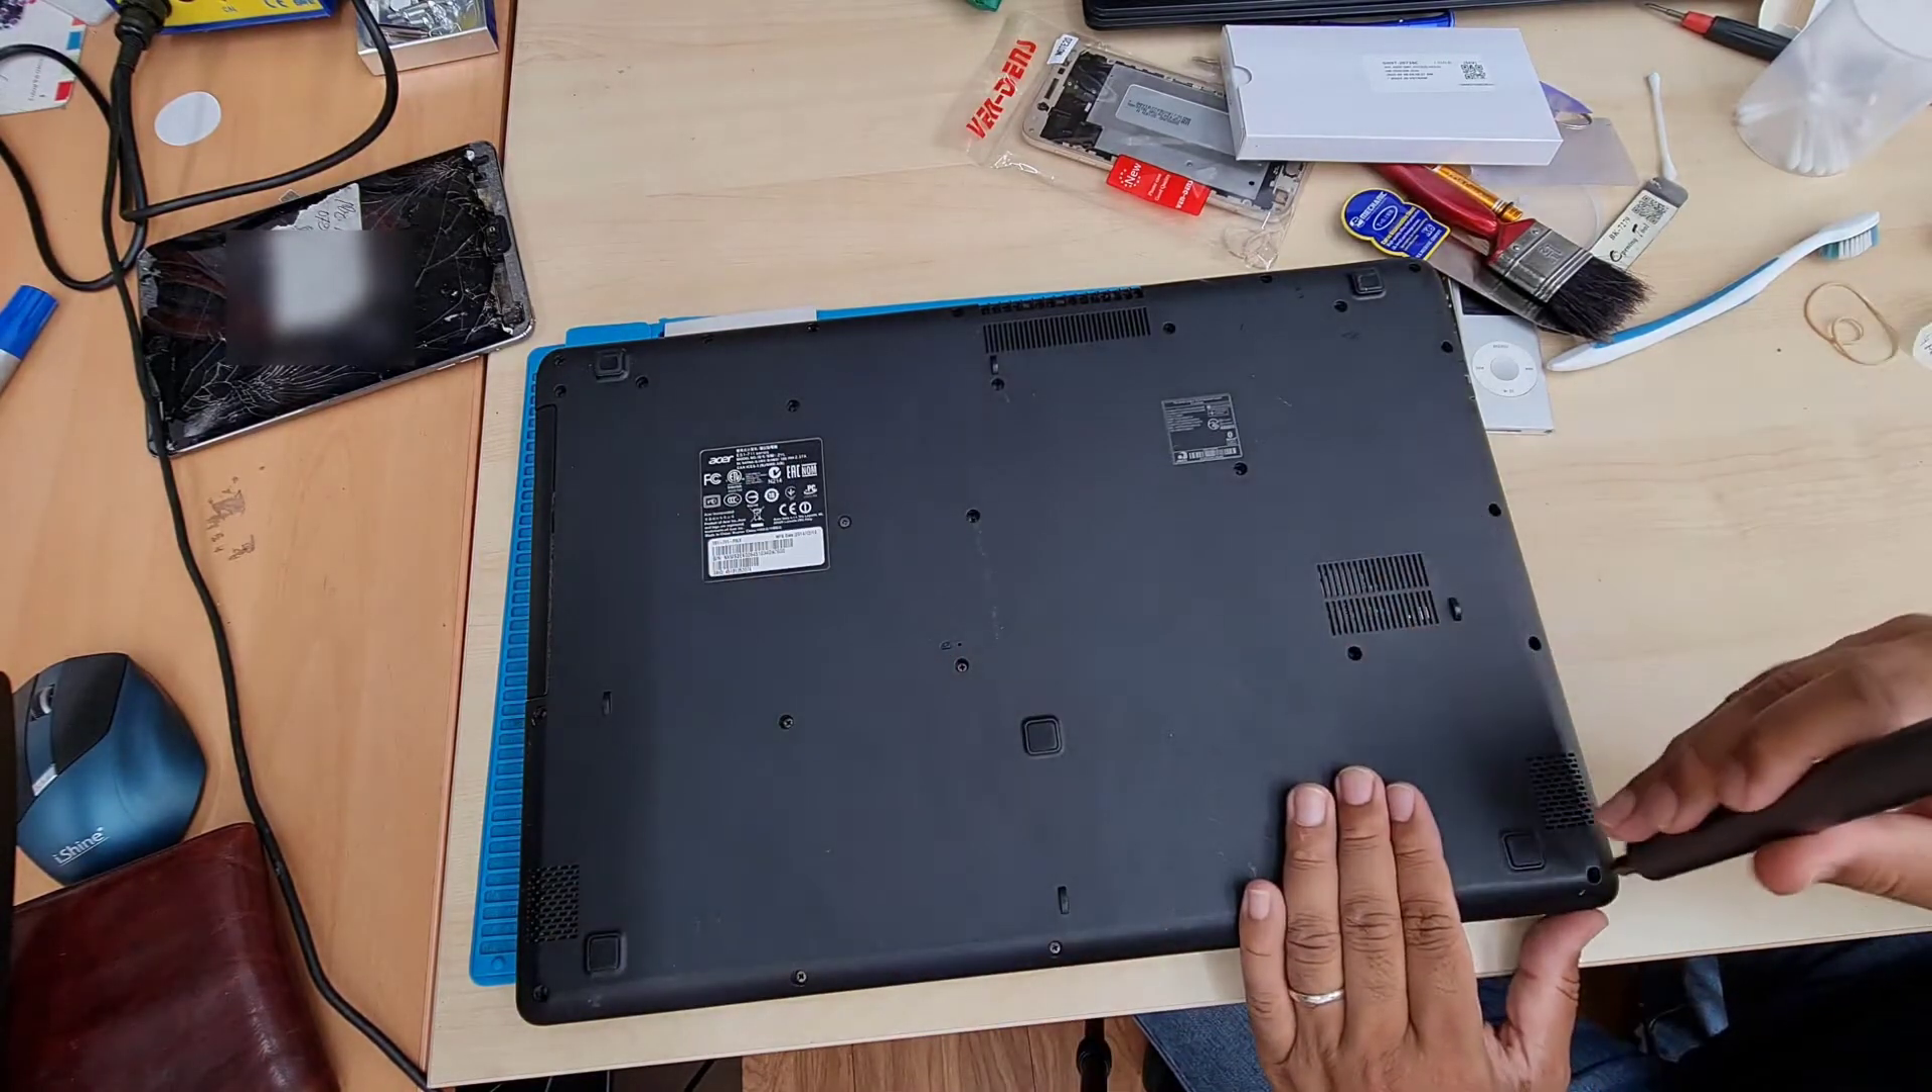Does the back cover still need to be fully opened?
Yes.